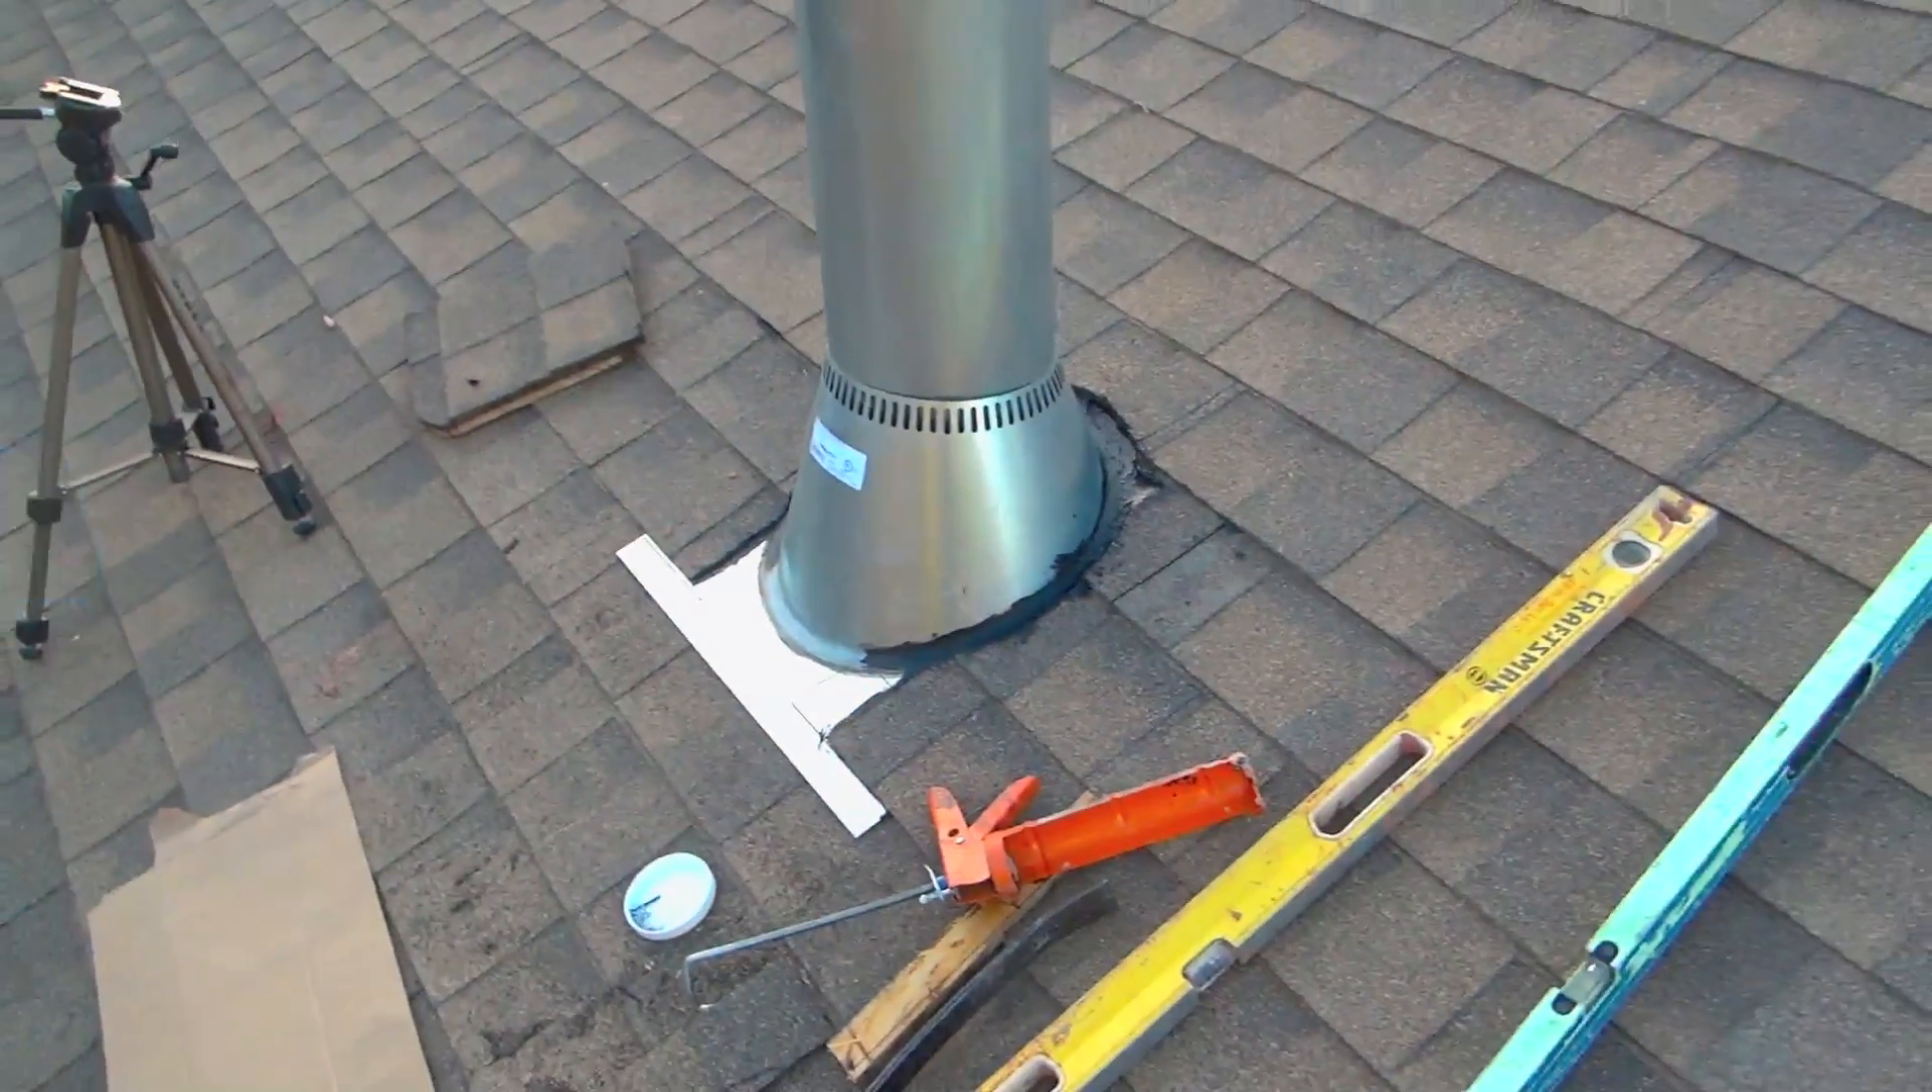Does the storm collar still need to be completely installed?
Yes.